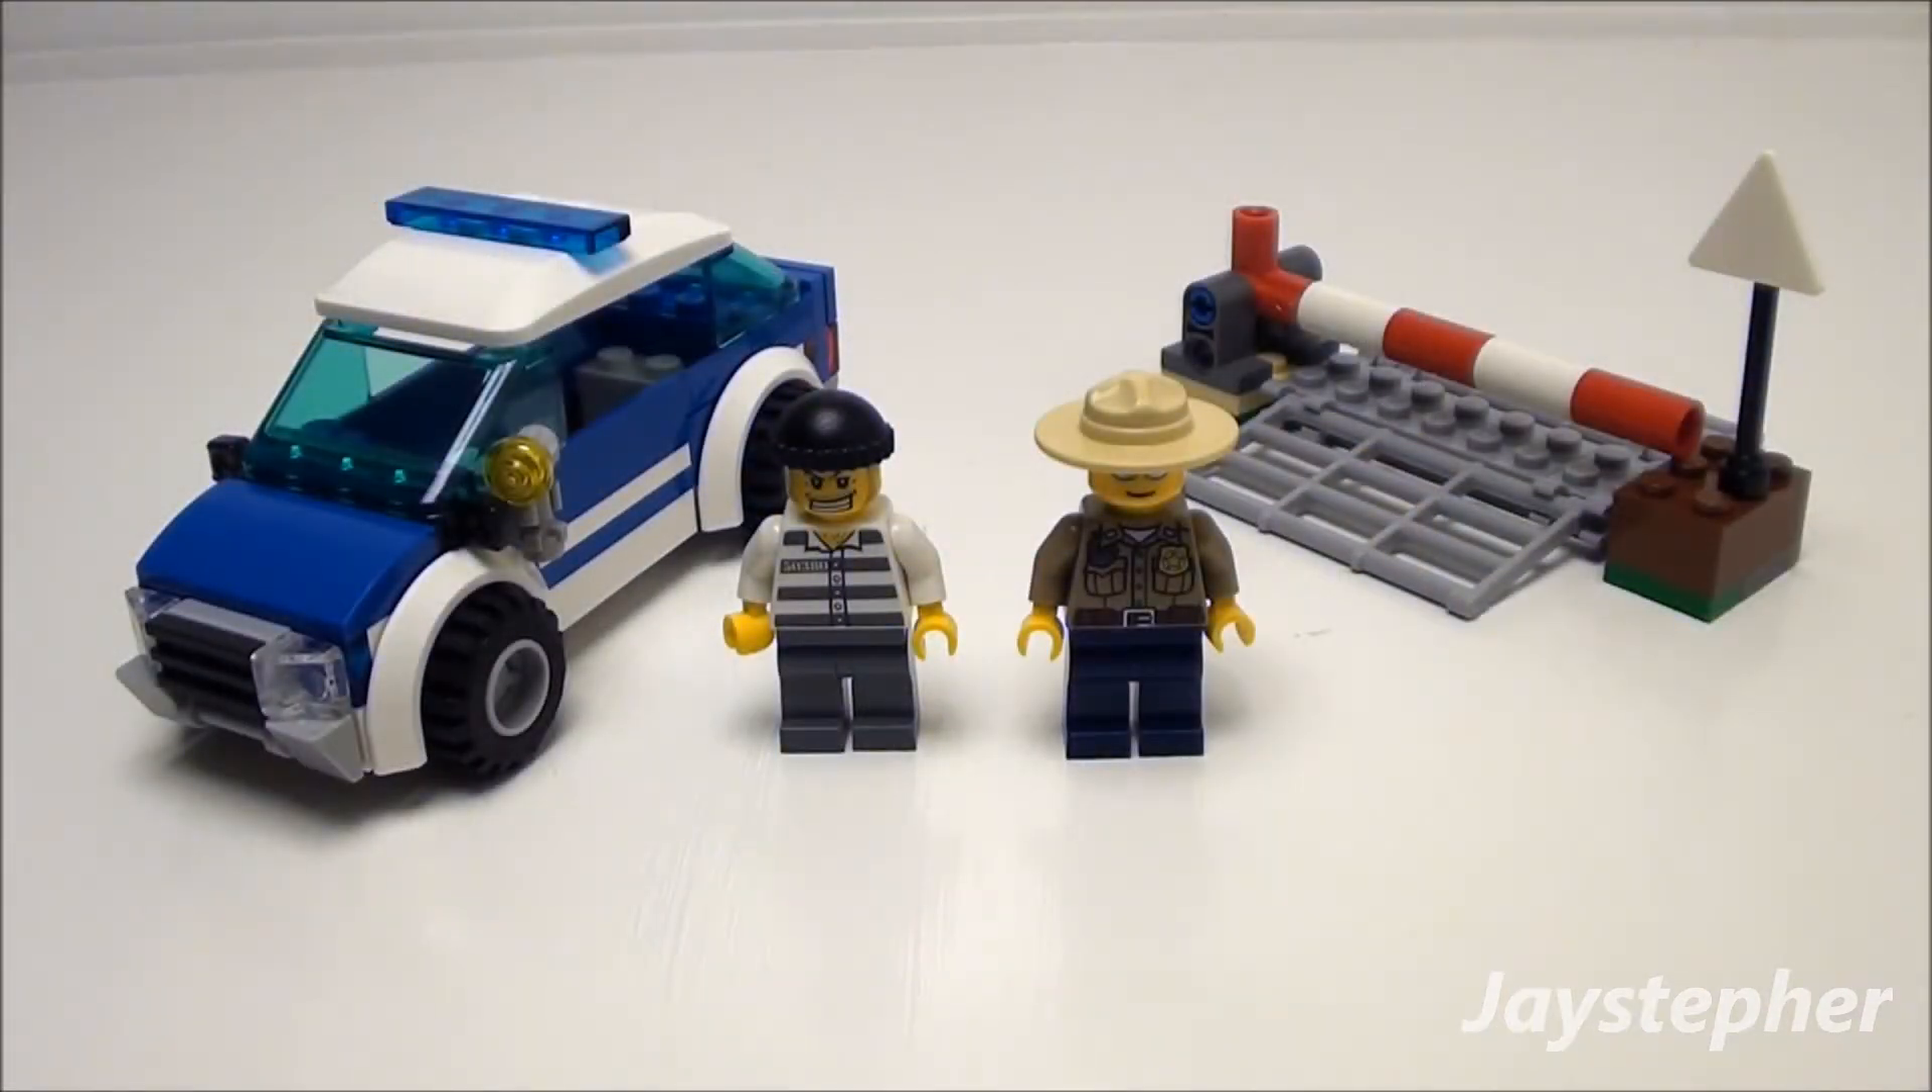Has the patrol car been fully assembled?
Yes.